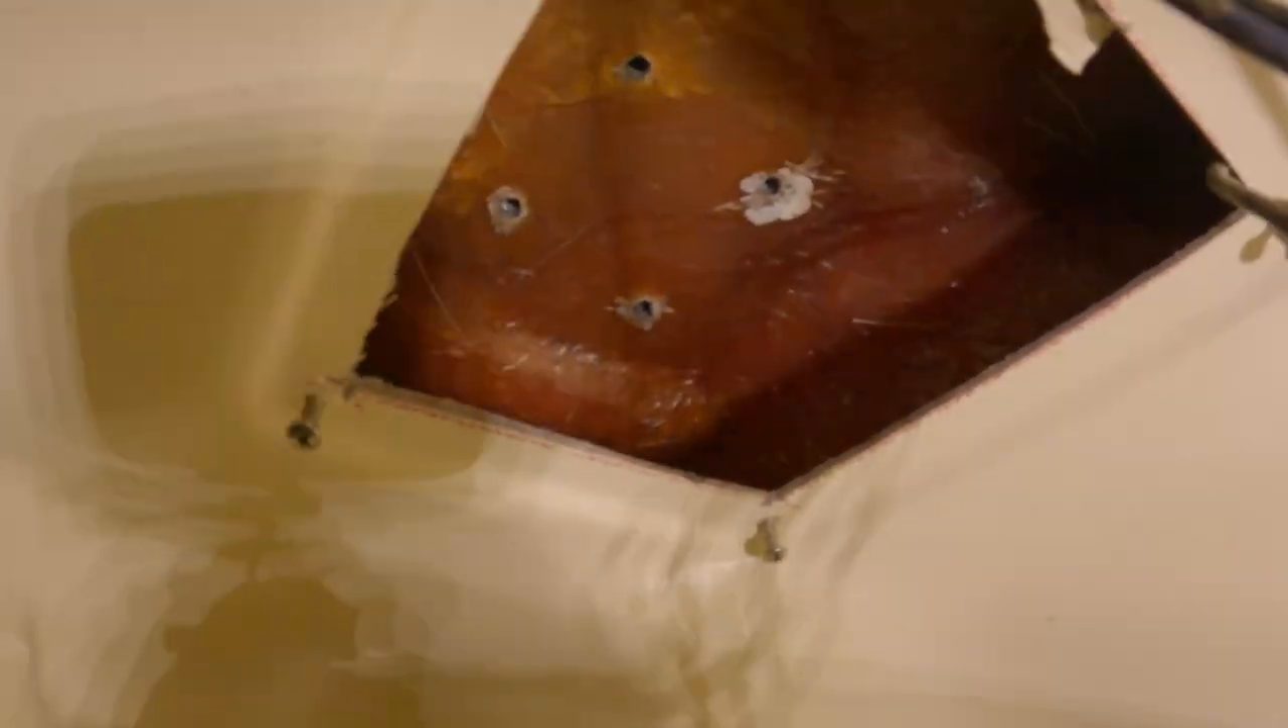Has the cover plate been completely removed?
Yes.